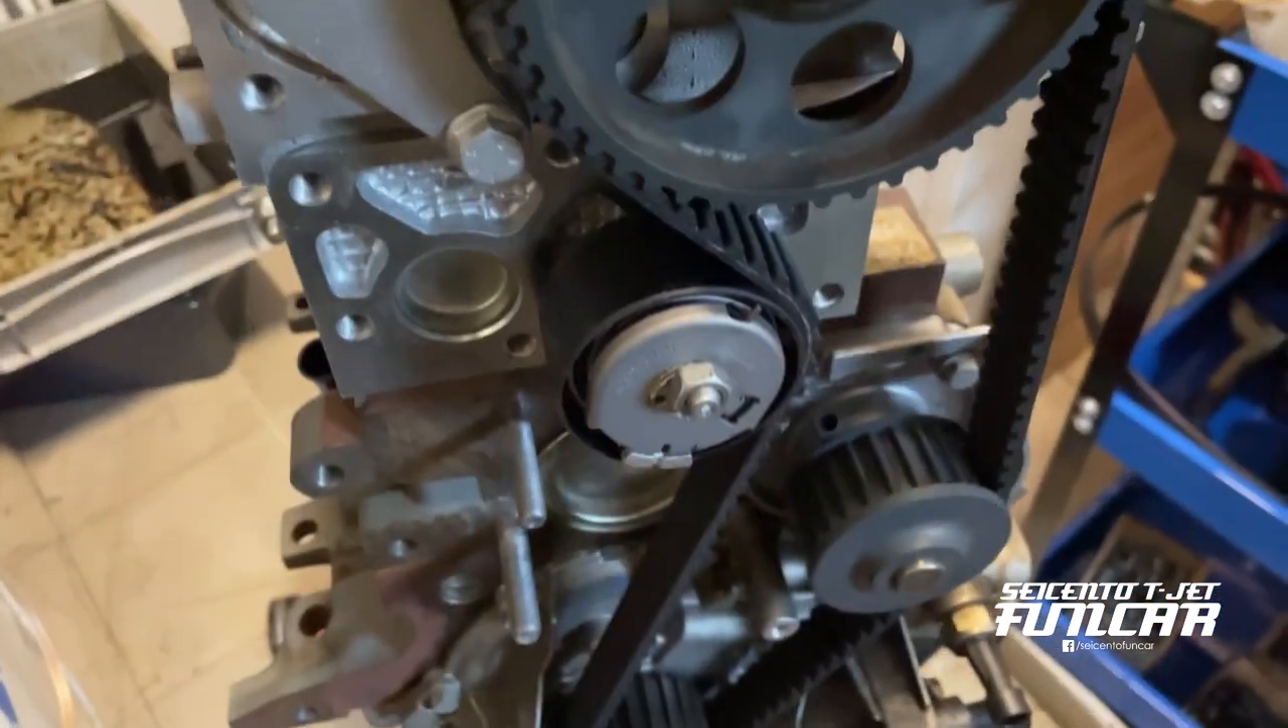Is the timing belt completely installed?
Yes.